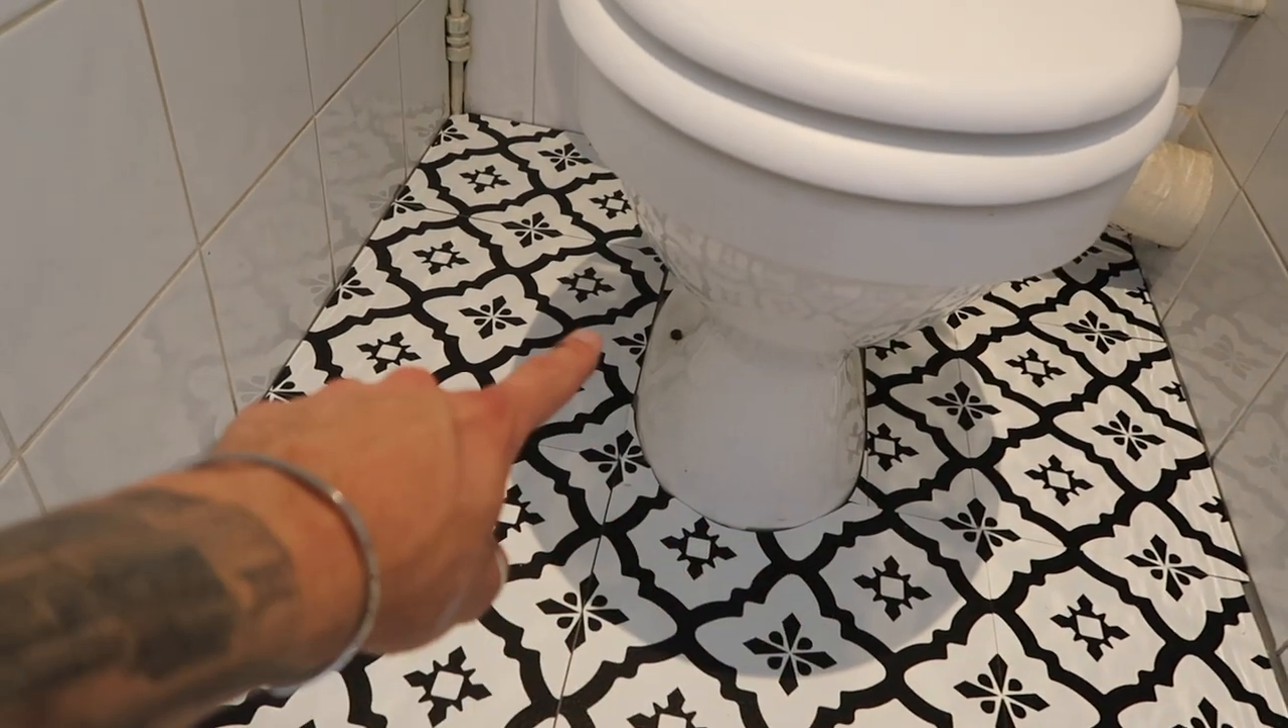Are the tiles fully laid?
Yes.